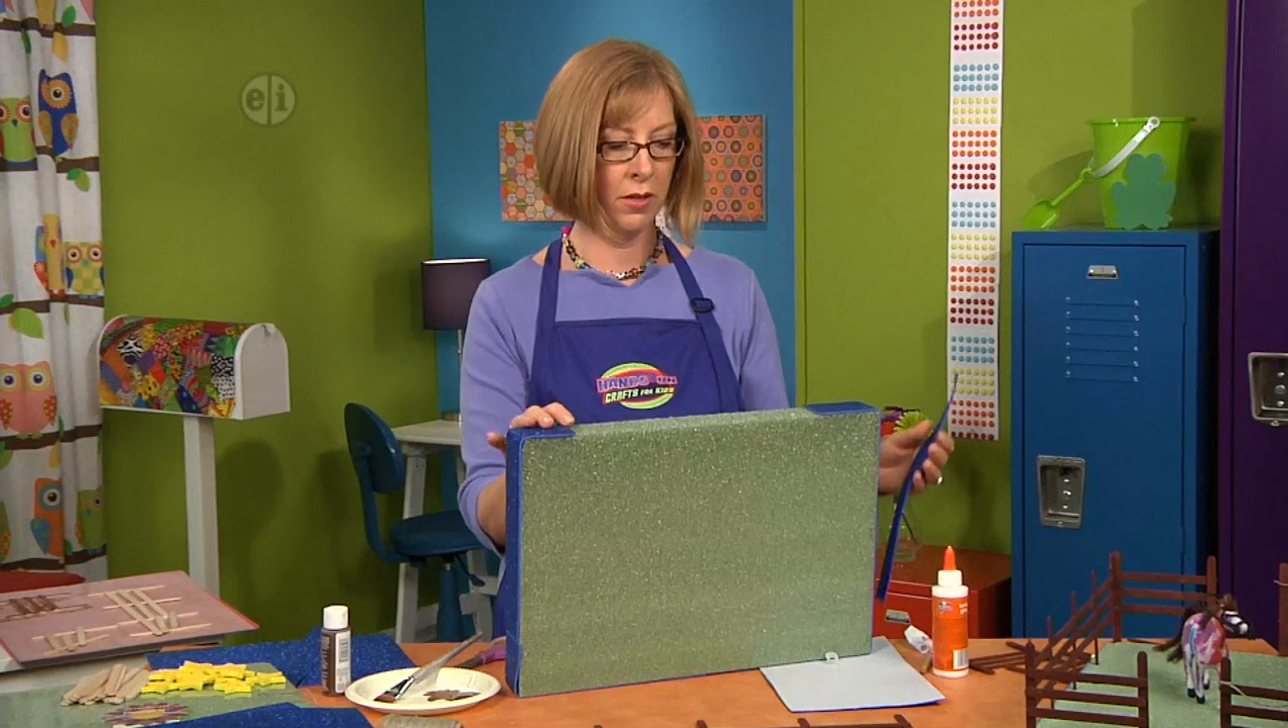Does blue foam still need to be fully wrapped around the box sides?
Yes.